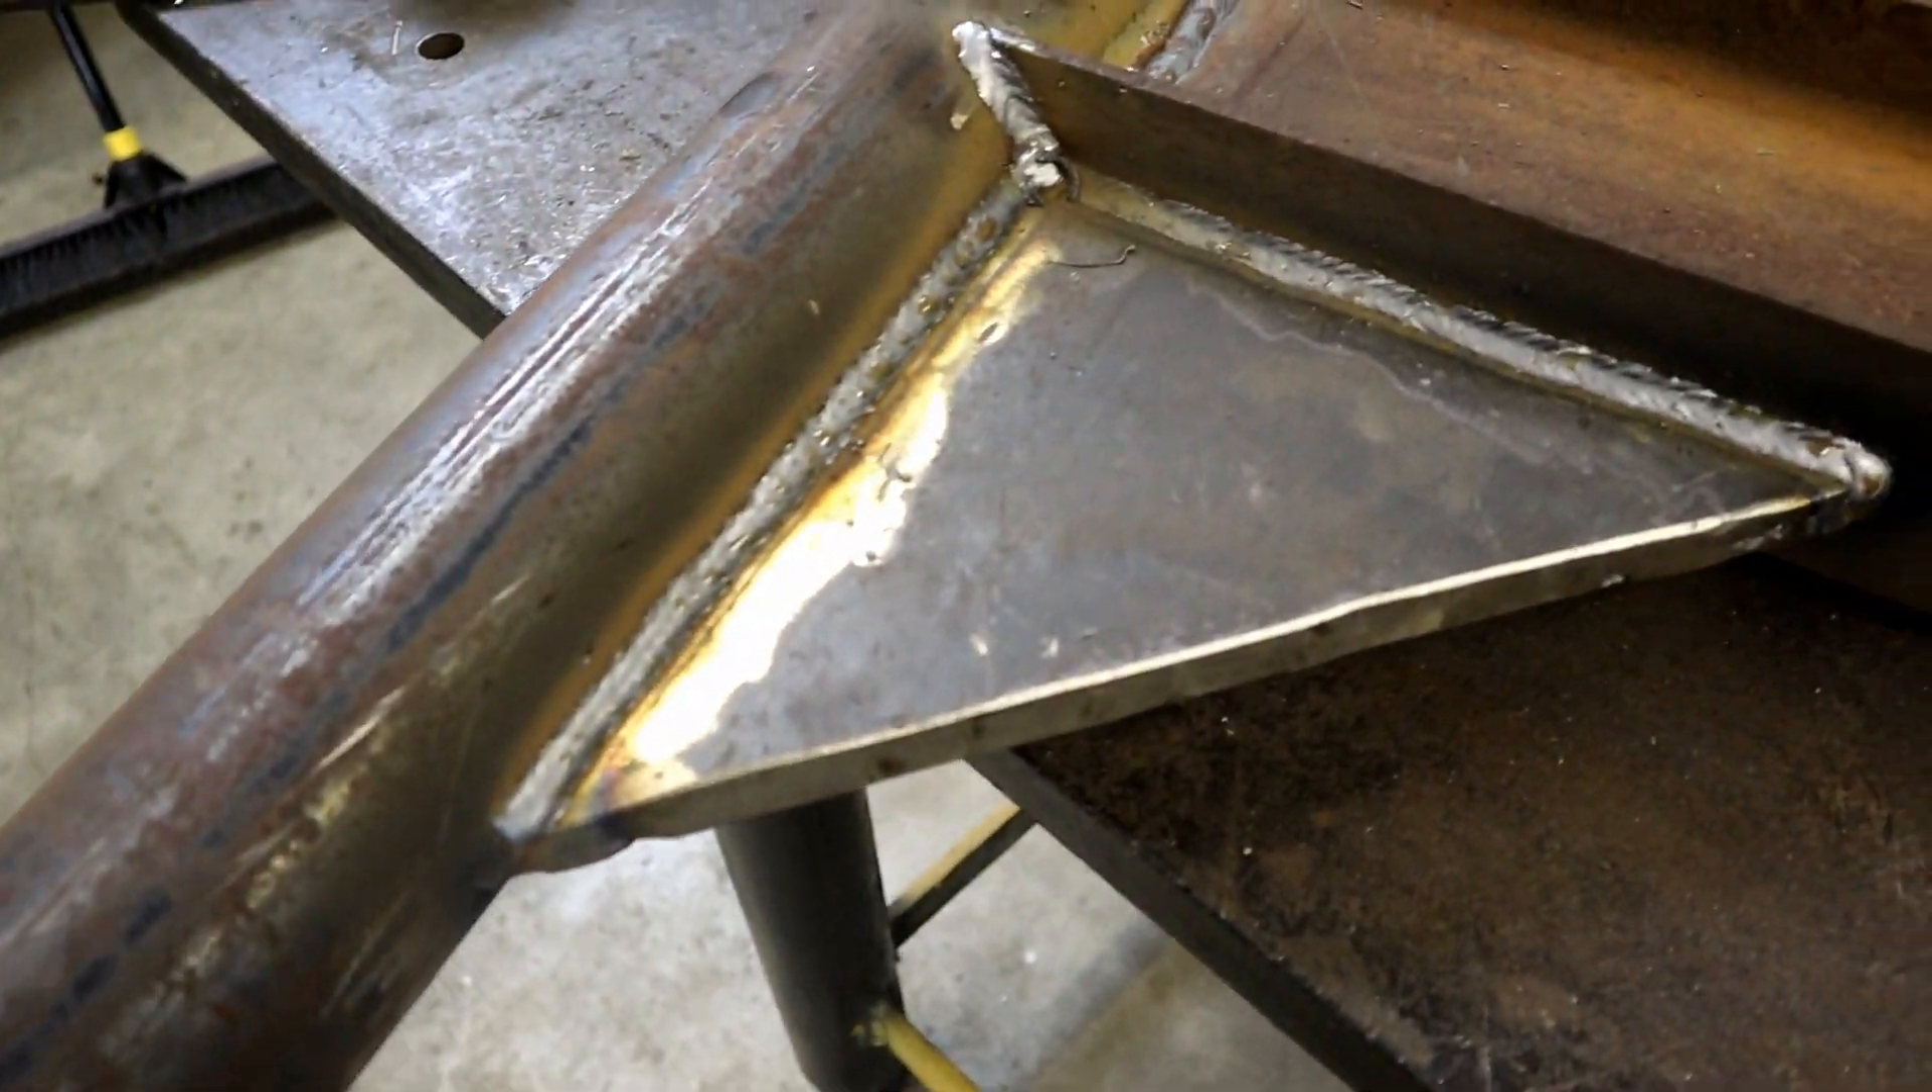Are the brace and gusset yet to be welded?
No.